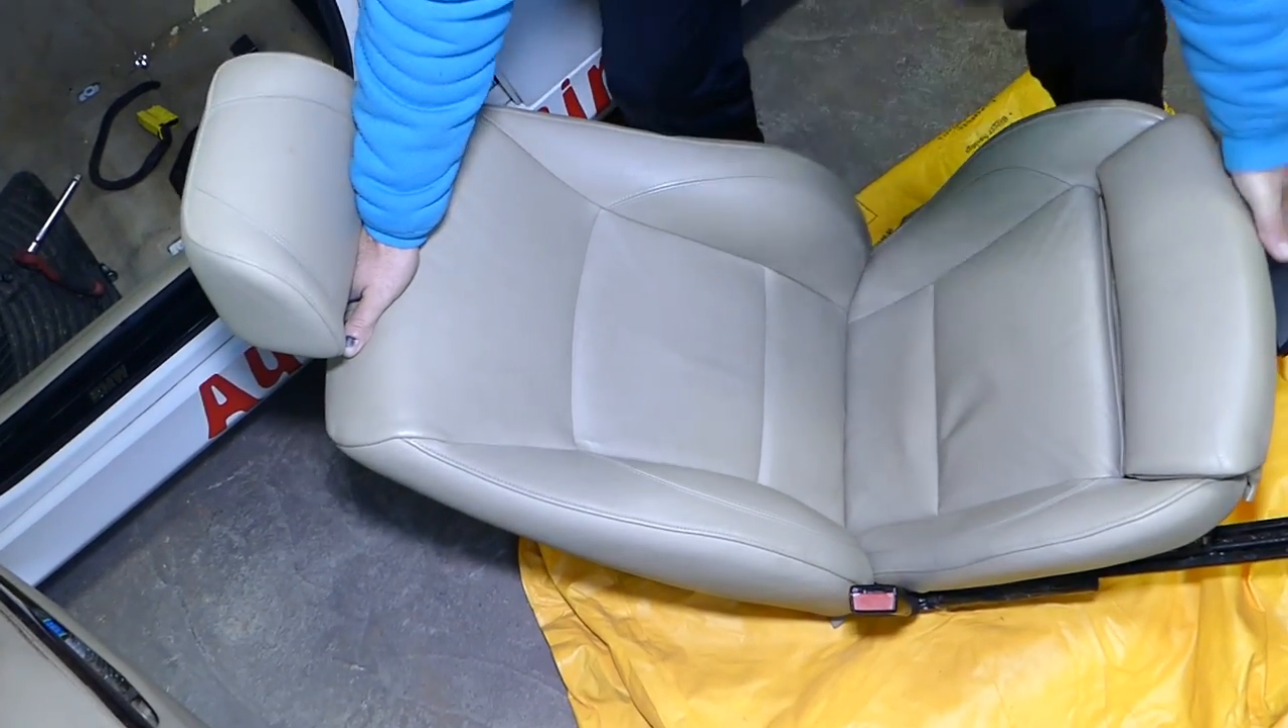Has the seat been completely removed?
Yes.